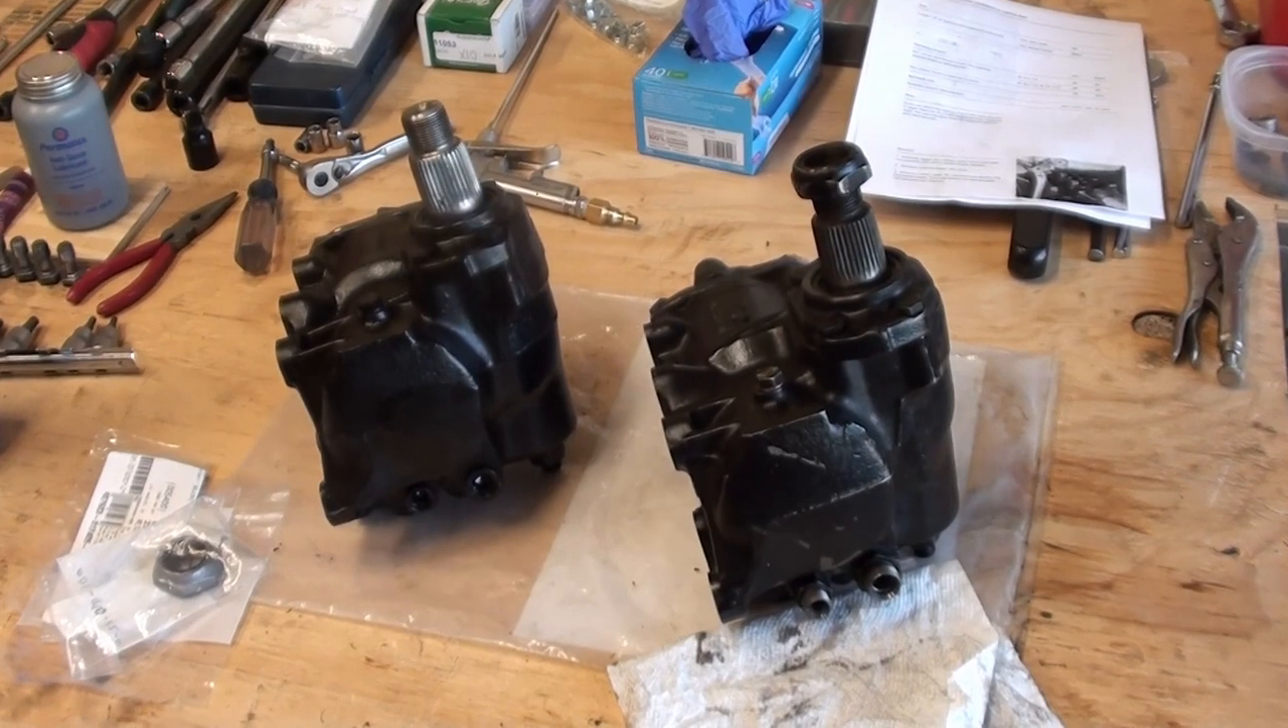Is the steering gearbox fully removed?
Yes.